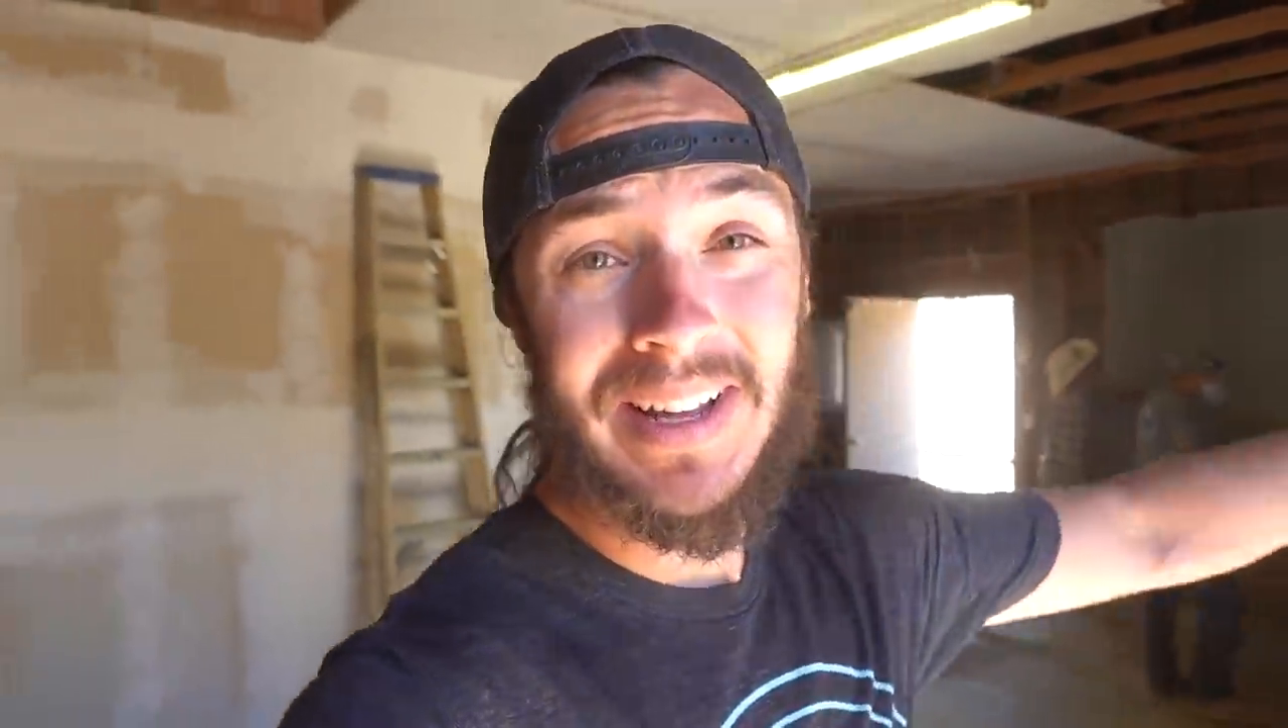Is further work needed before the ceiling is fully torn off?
Yes.